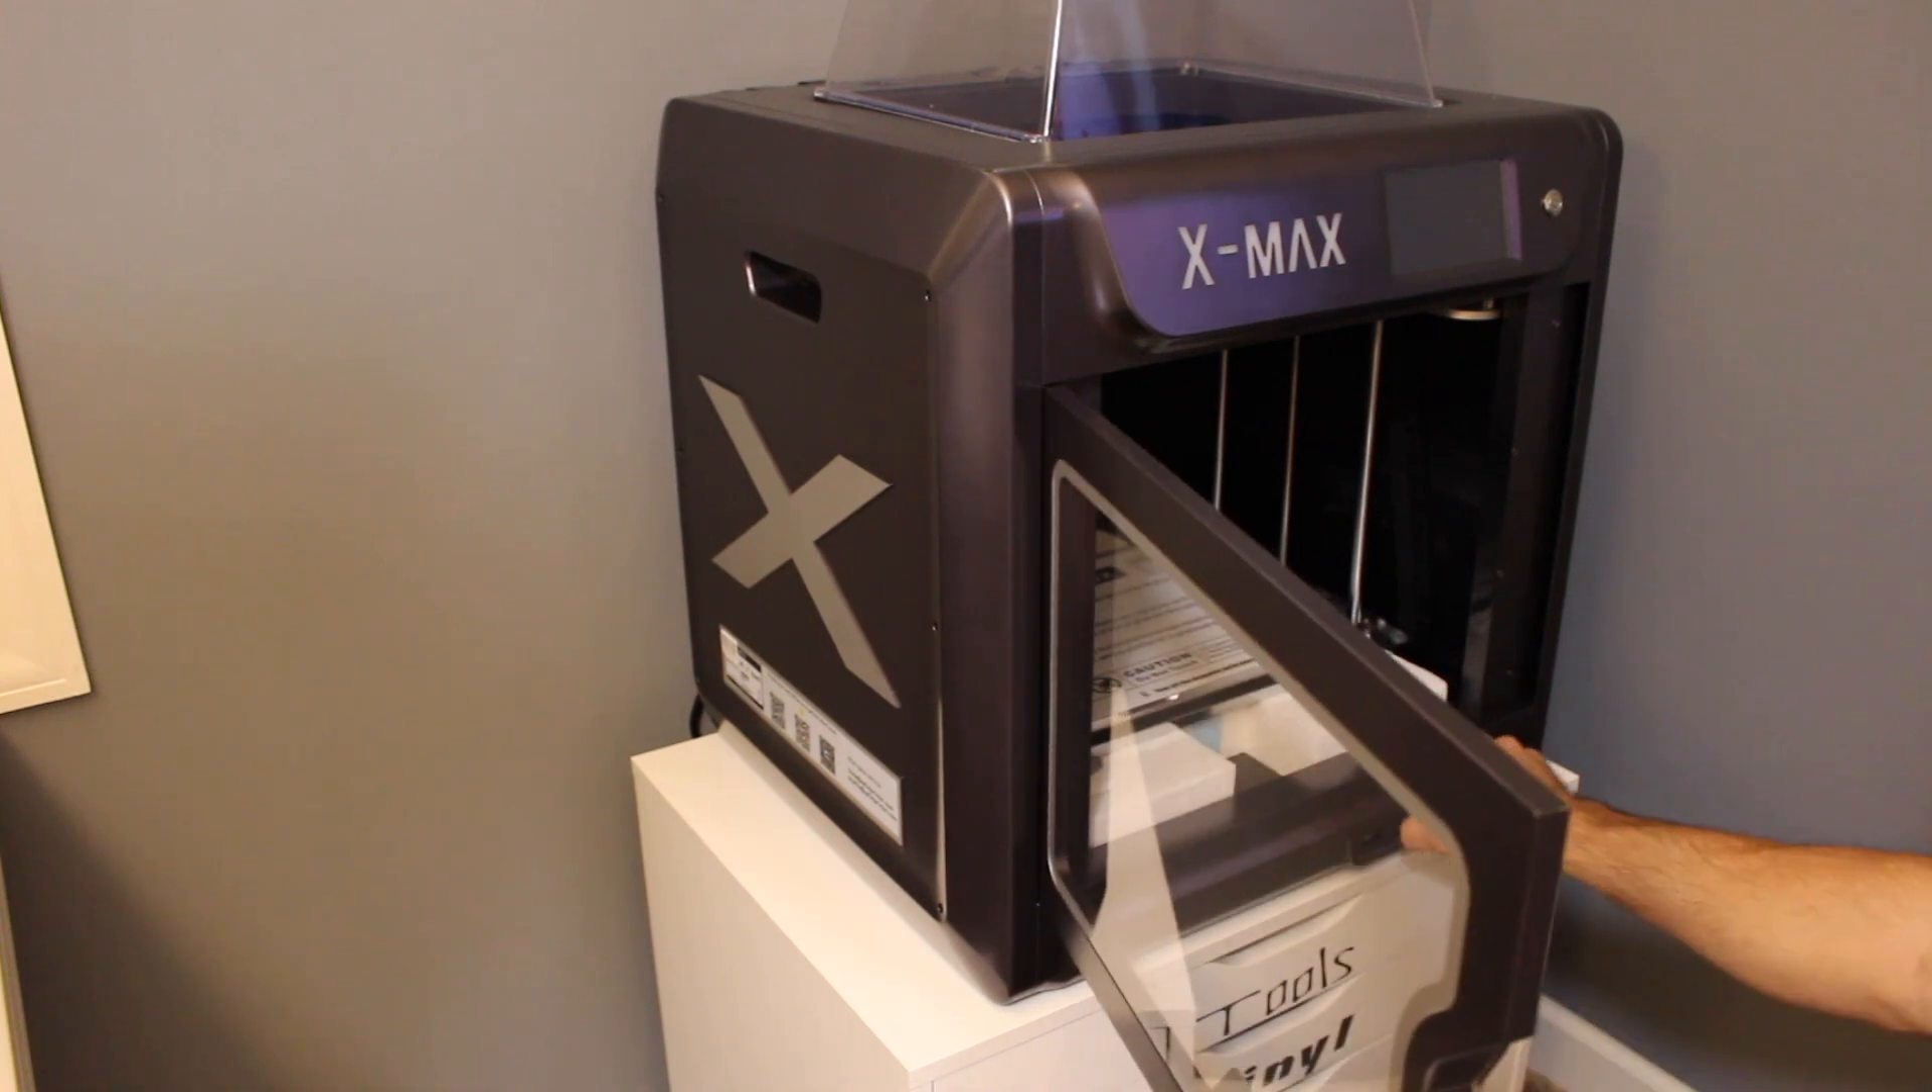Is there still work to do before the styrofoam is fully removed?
Yes.